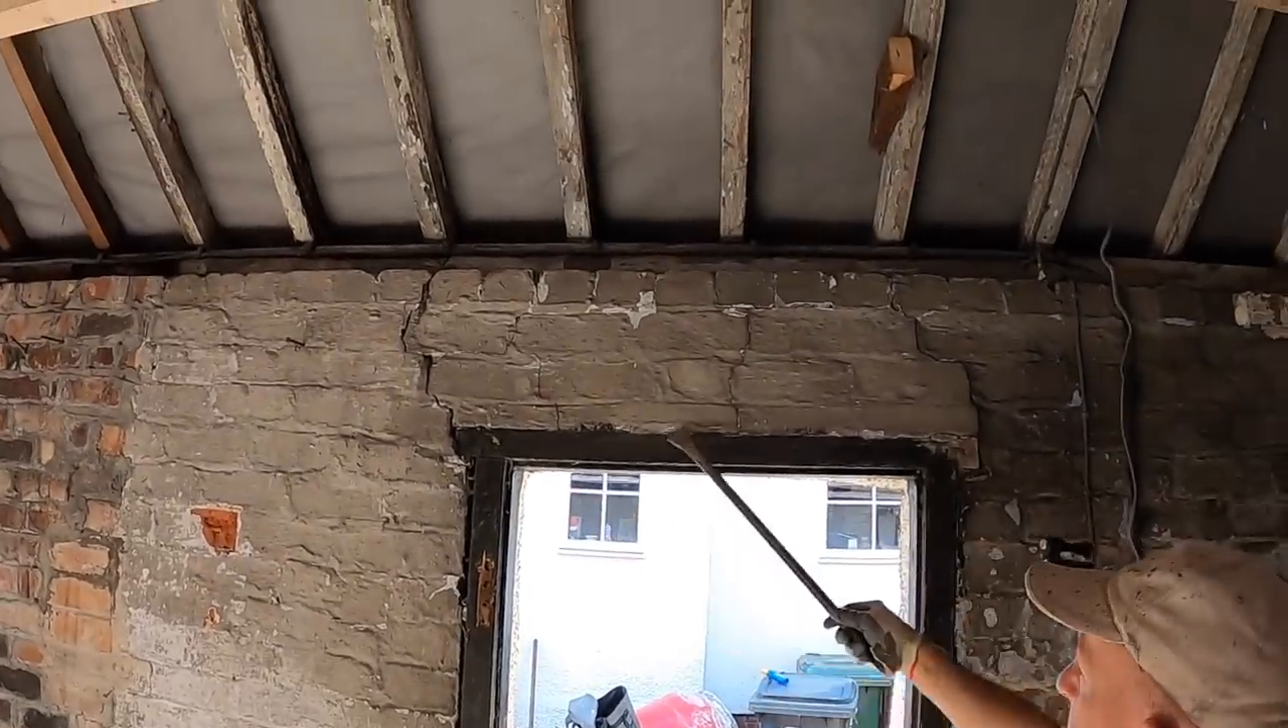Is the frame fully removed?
No.